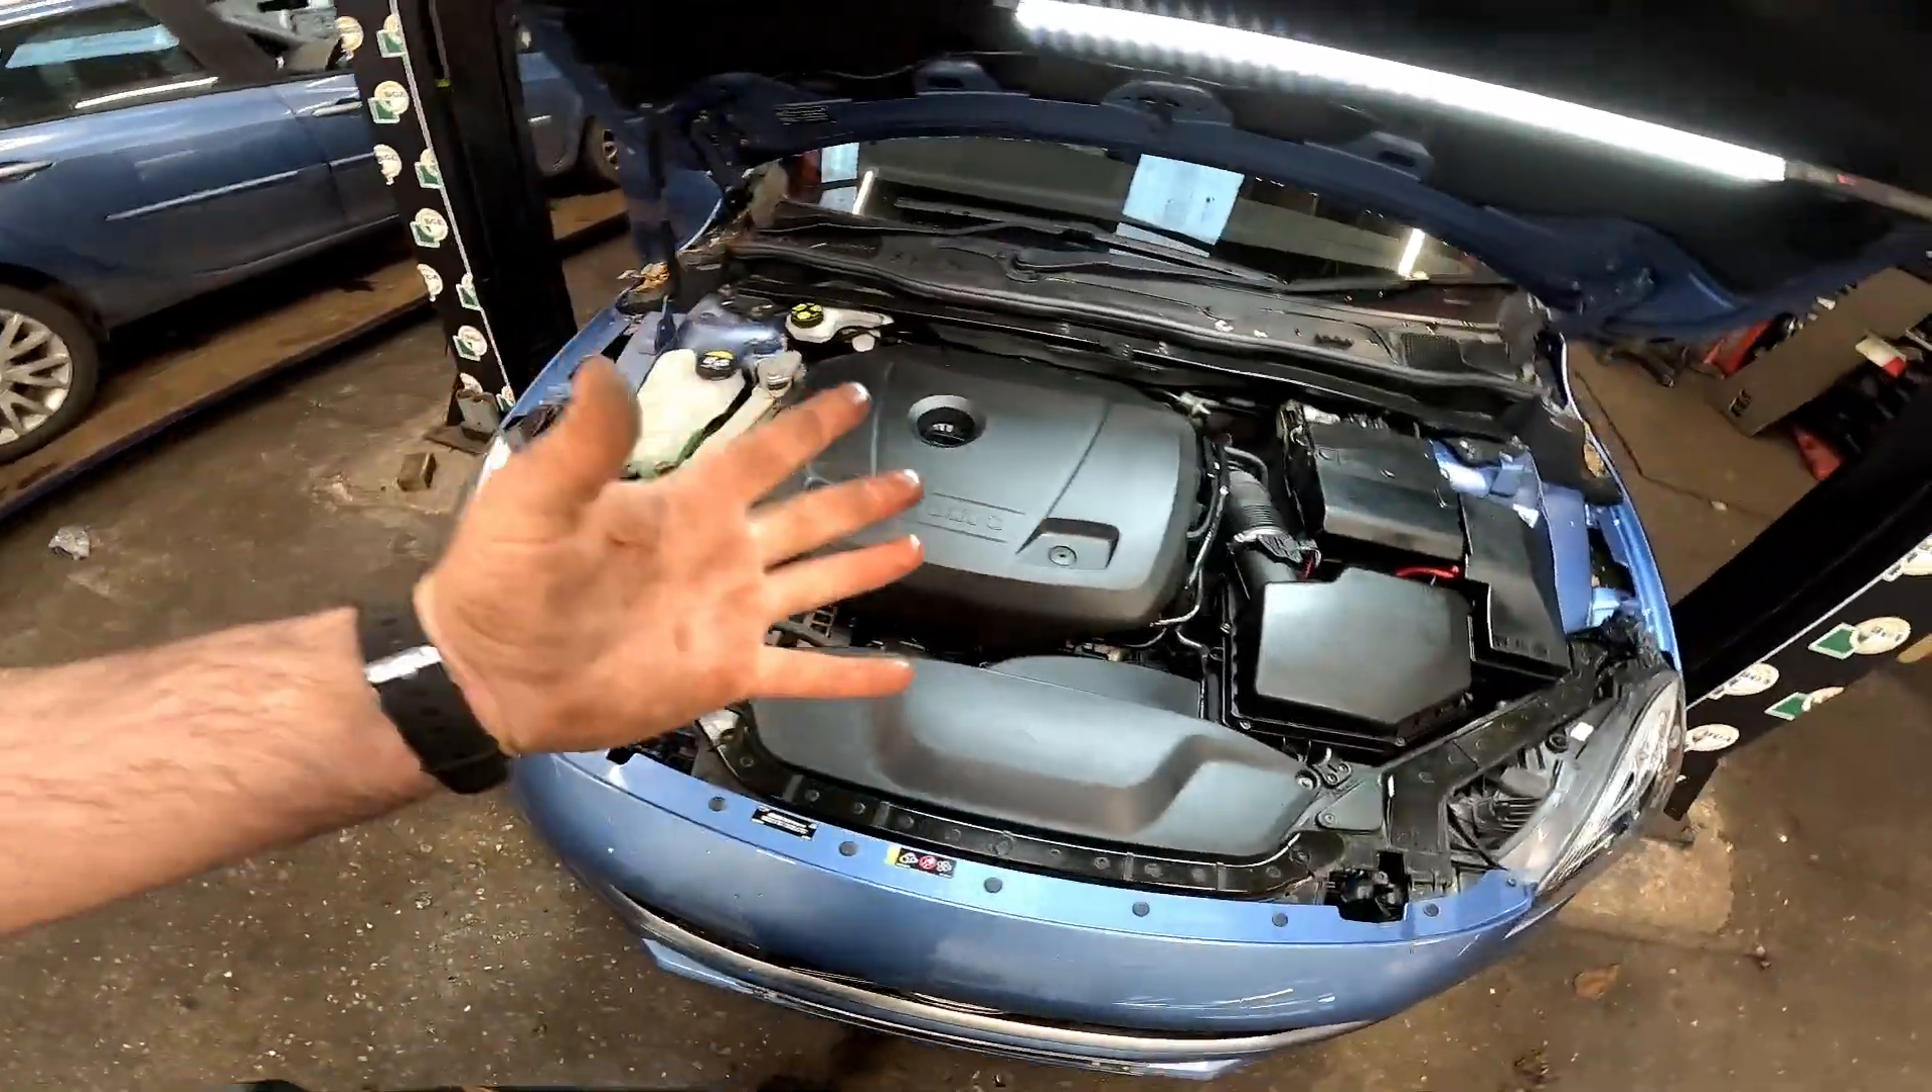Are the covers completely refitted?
Yes.